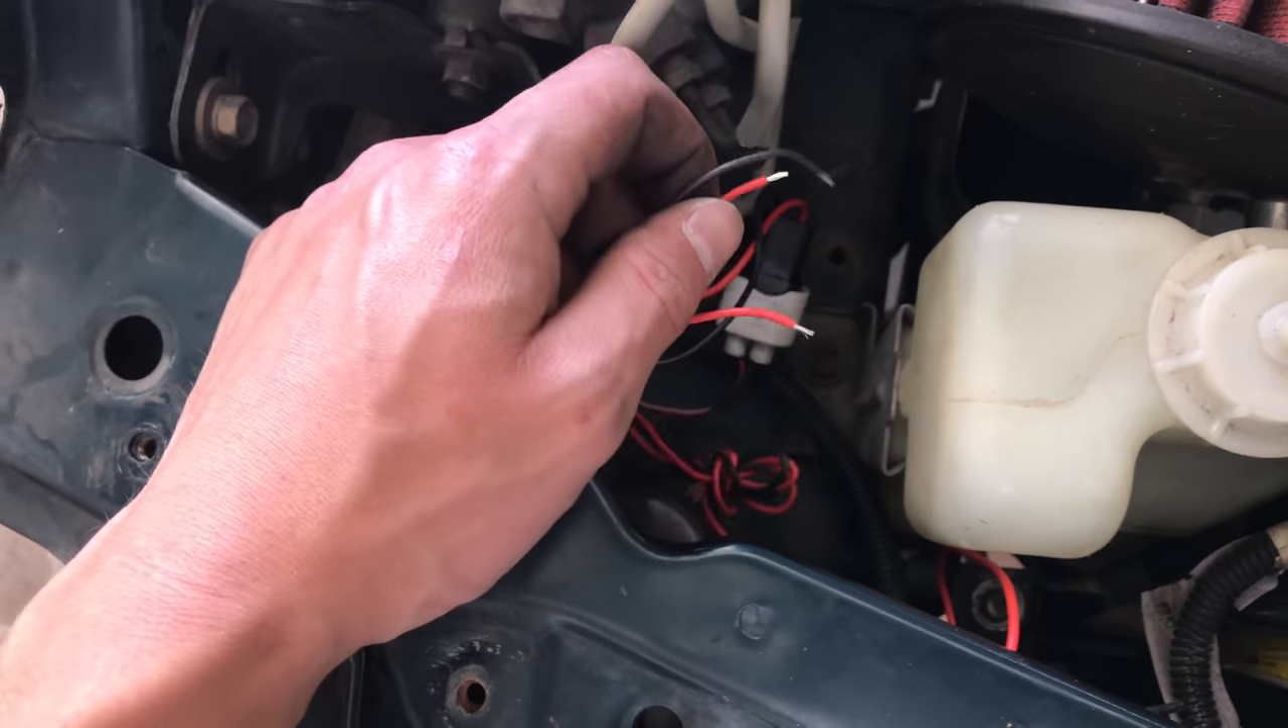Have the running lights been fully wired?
No.